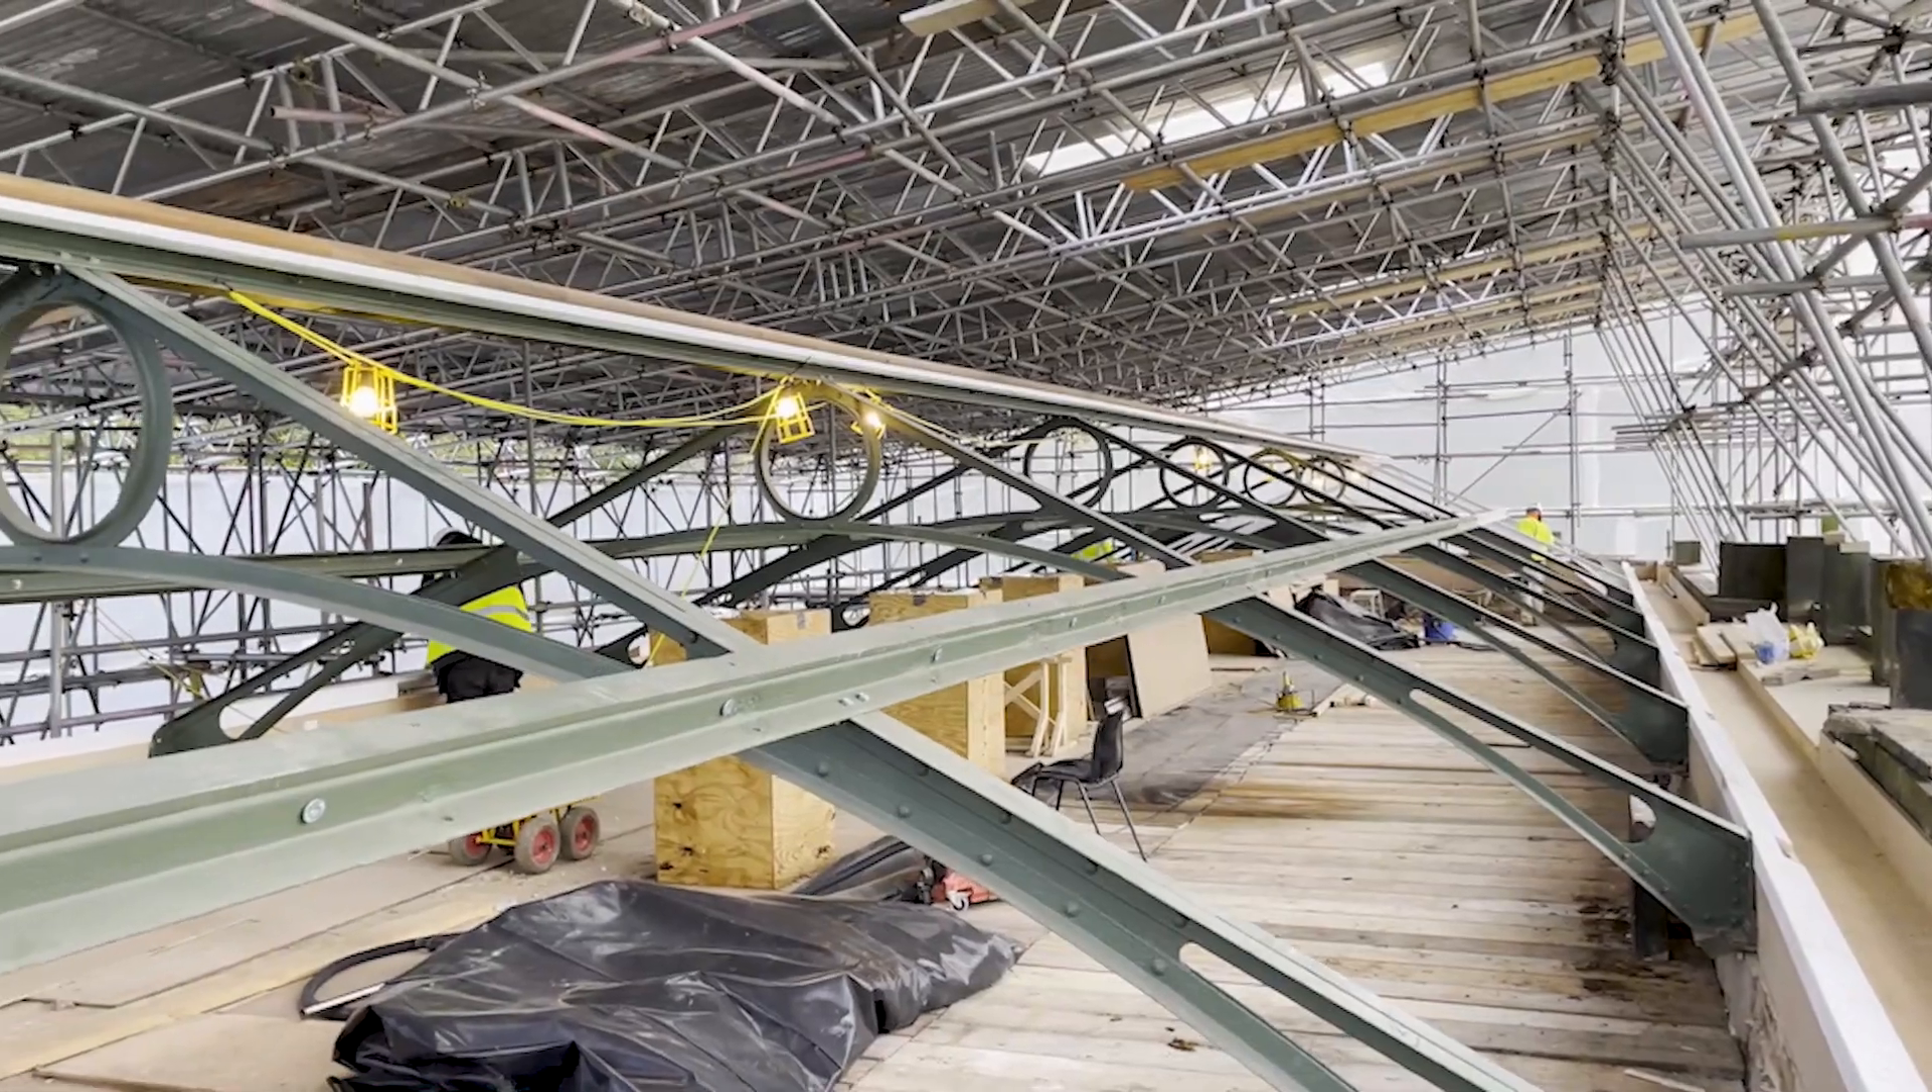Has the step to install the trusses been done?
Yes.